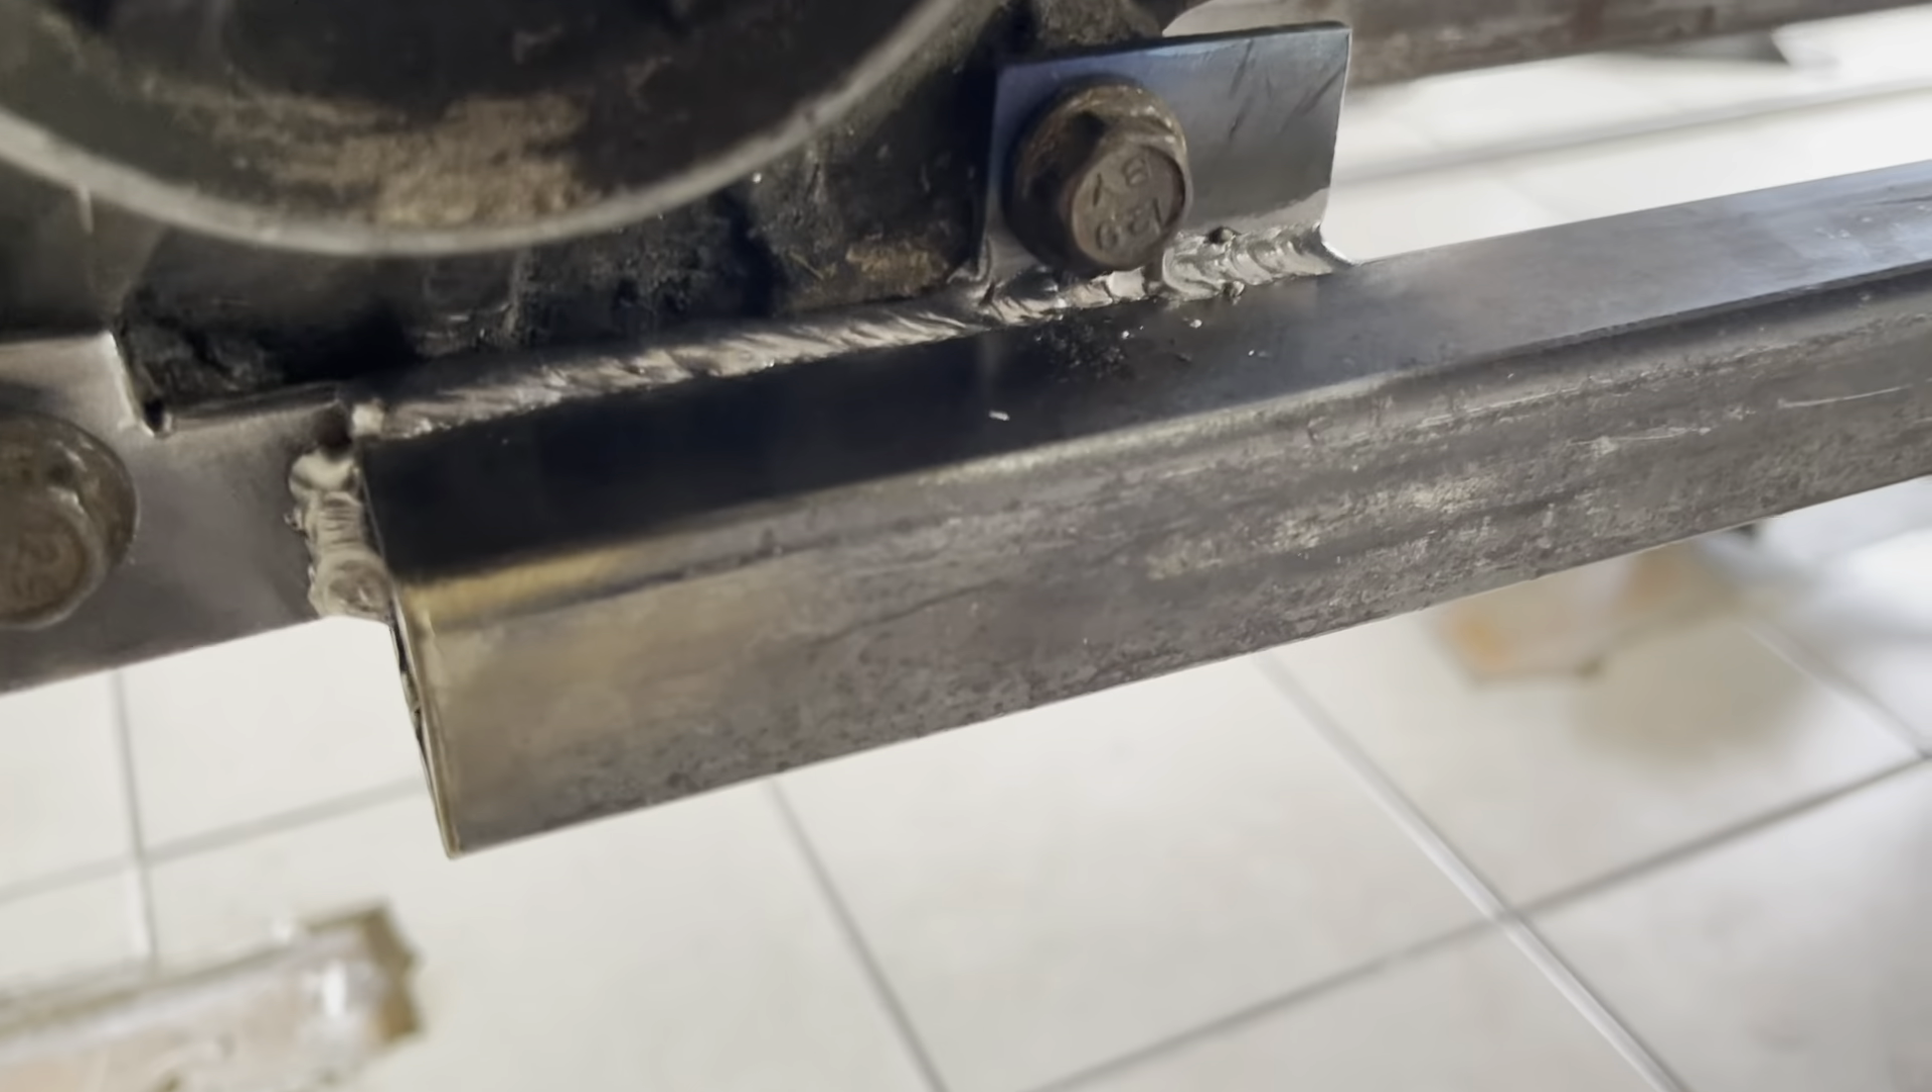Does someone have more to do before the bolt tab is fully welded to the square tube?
No.